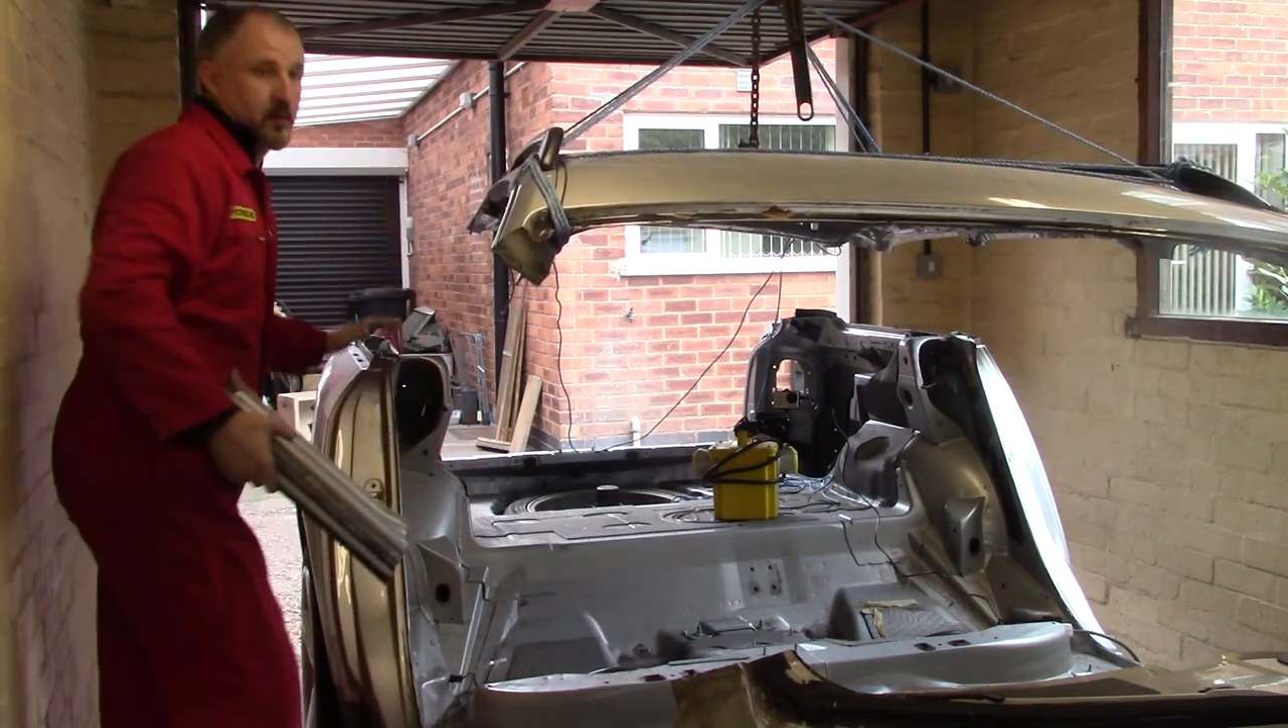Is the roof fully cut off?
Yes.